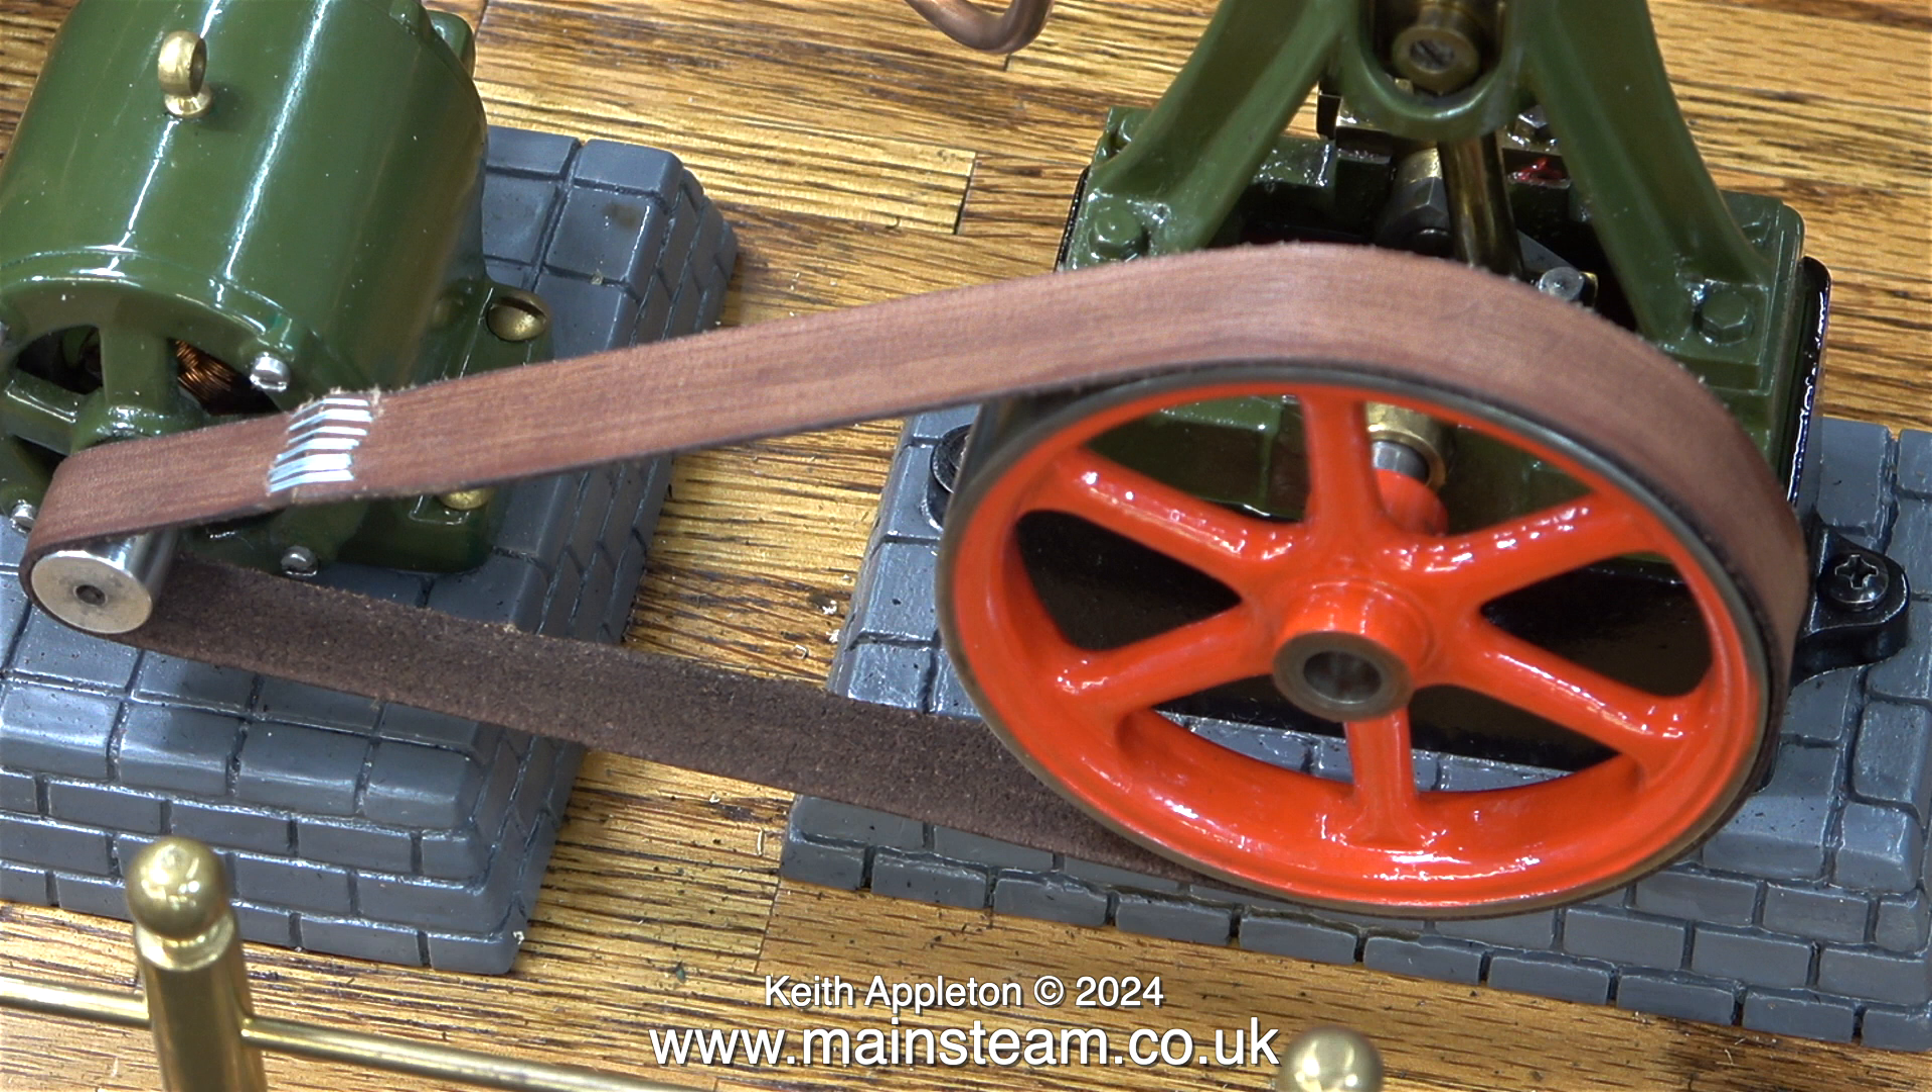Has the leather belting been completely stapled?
Yes.